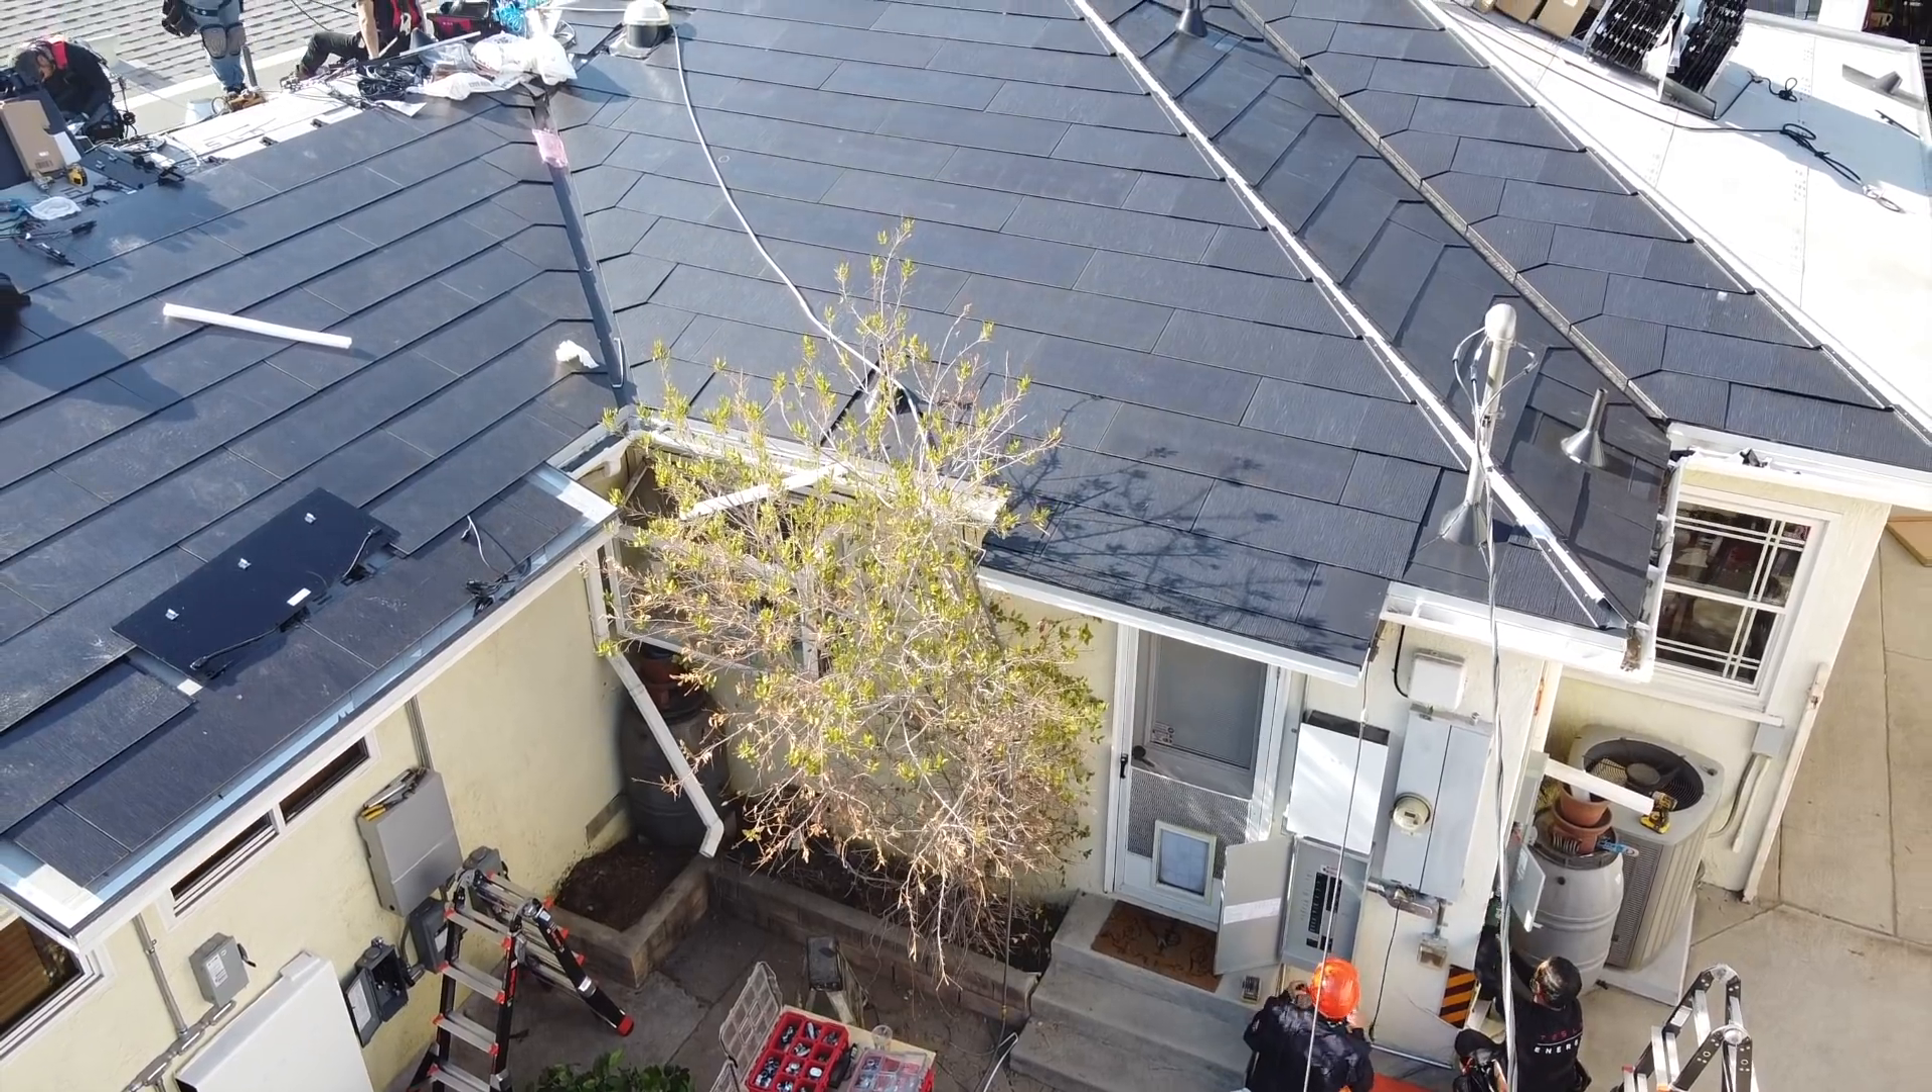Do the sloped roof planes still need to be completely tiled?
Yes.